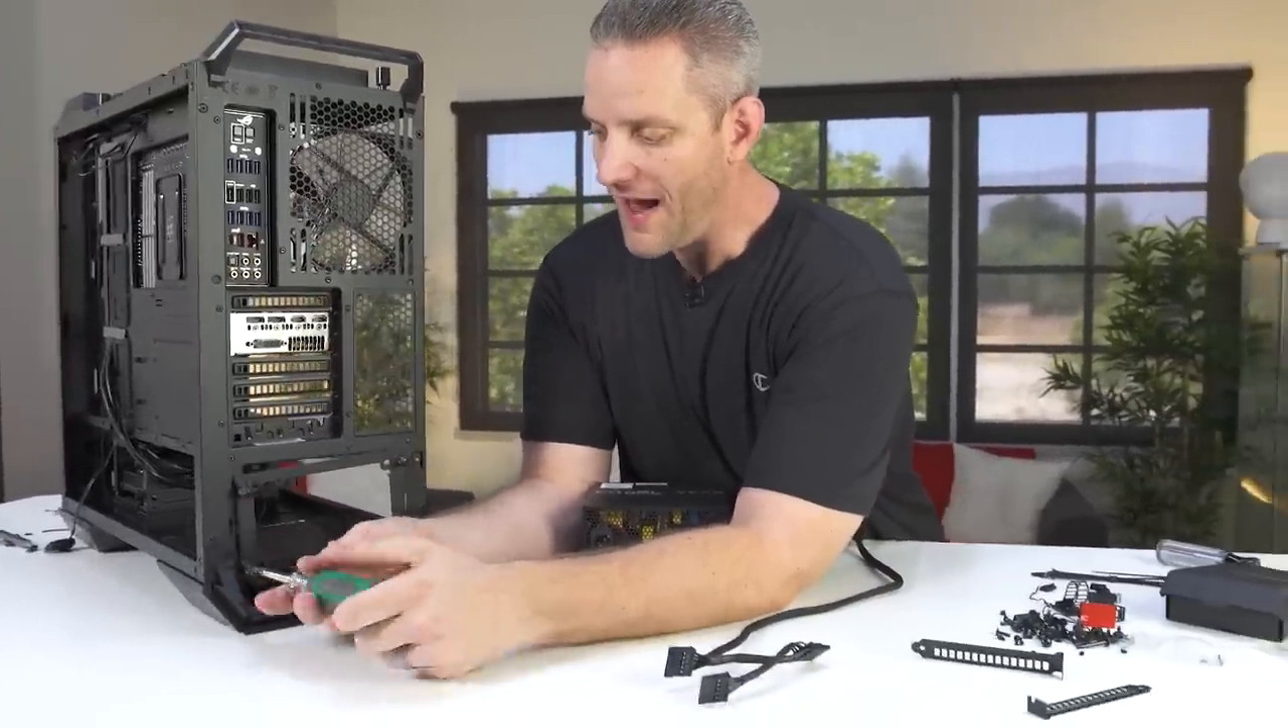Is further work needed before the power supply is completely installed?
Yes.